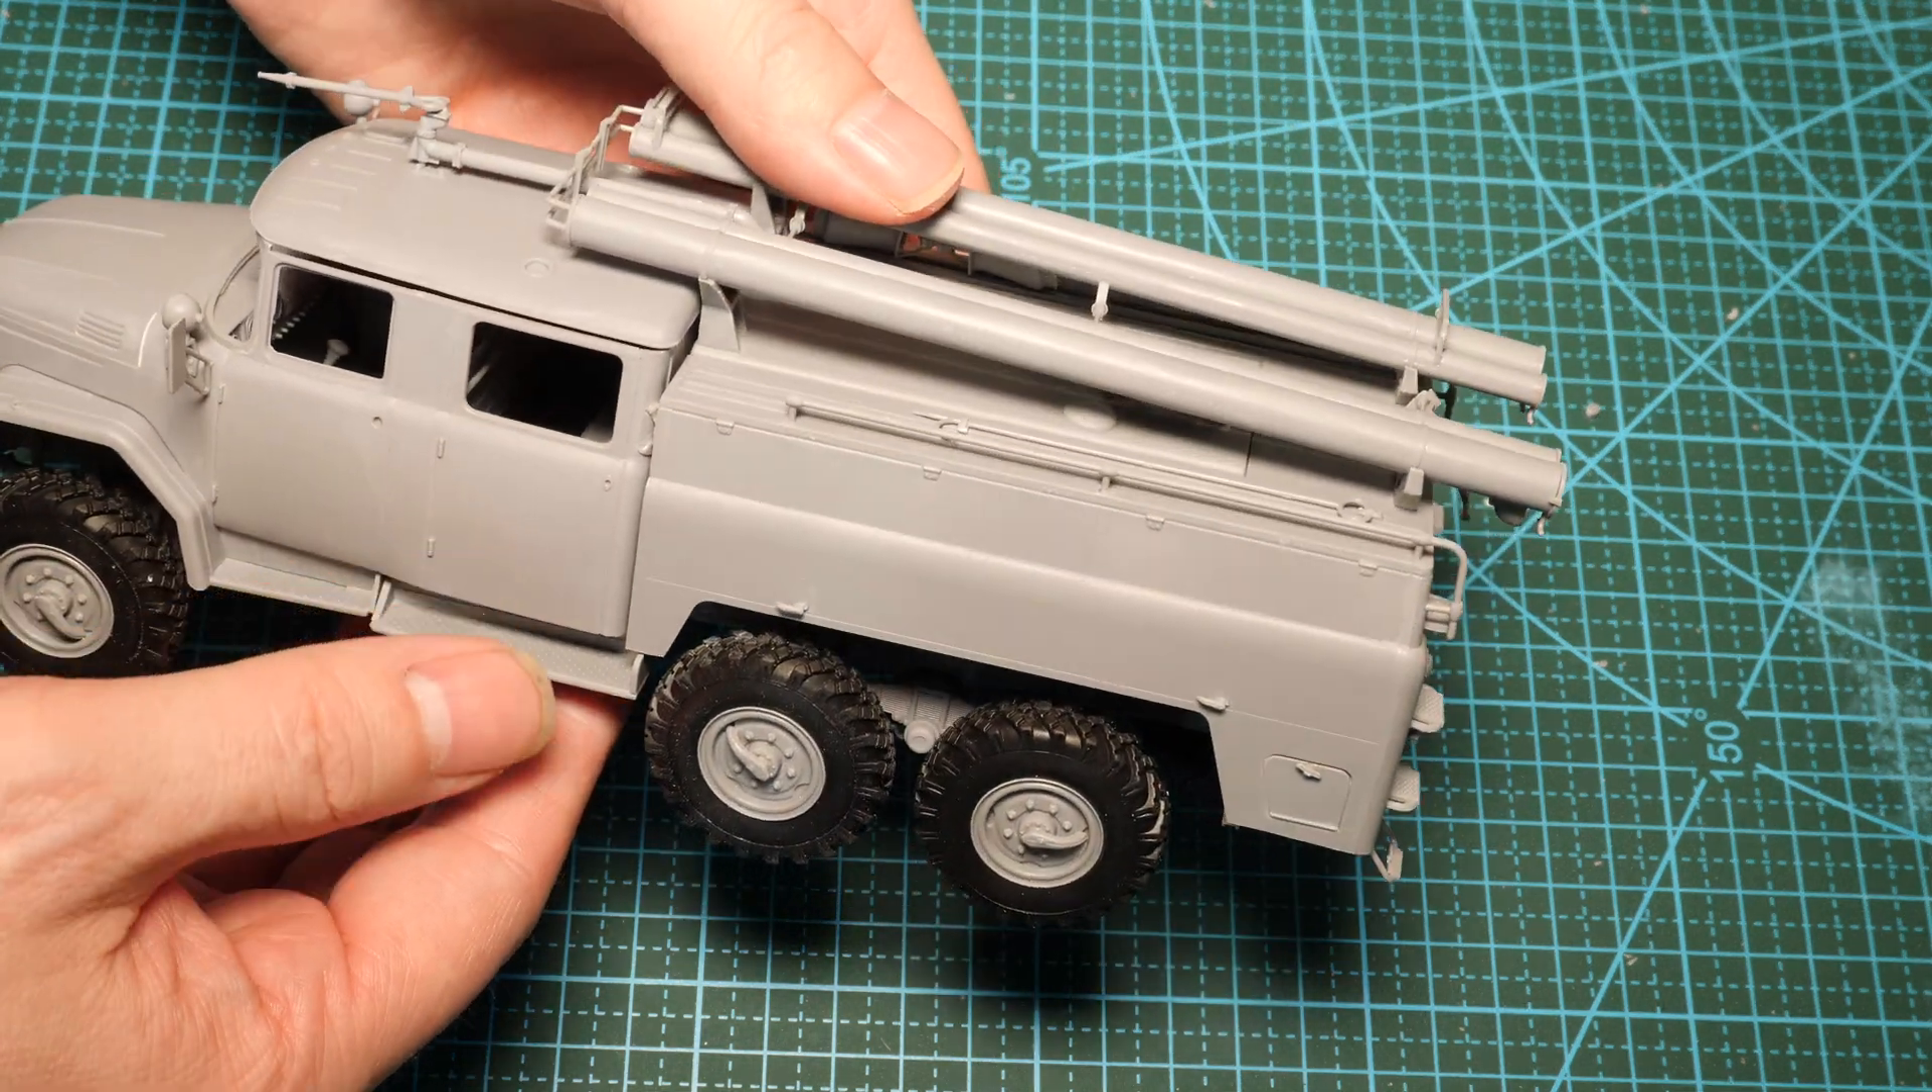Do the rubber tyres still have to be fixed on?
No.